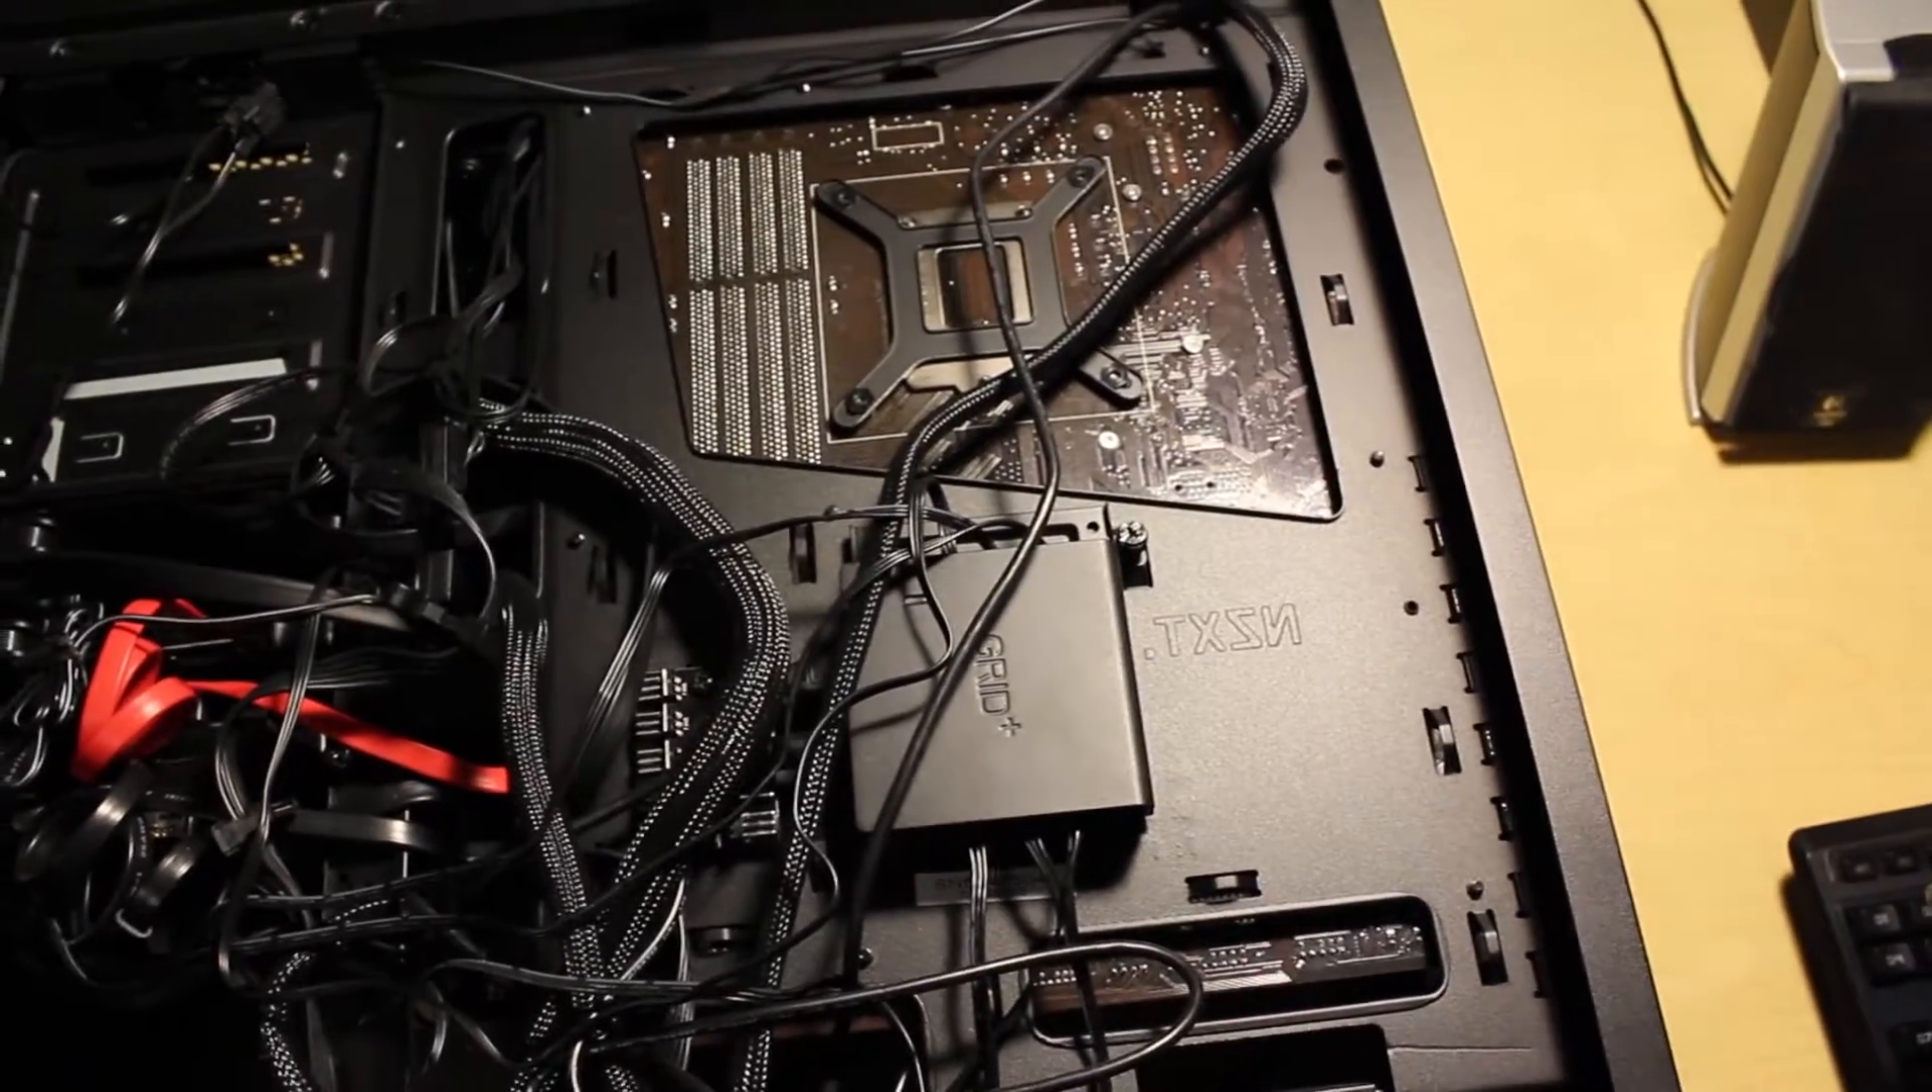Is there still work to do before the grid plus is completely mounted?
No.